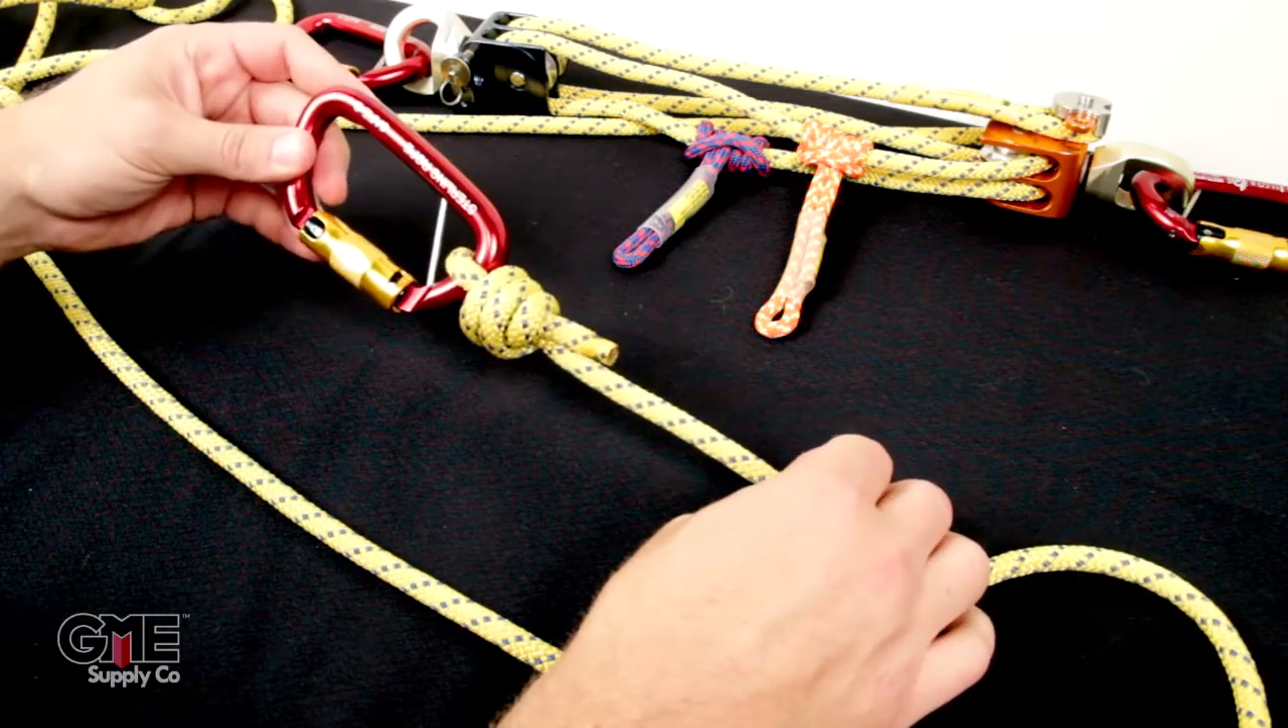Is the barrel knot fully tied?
Yes.